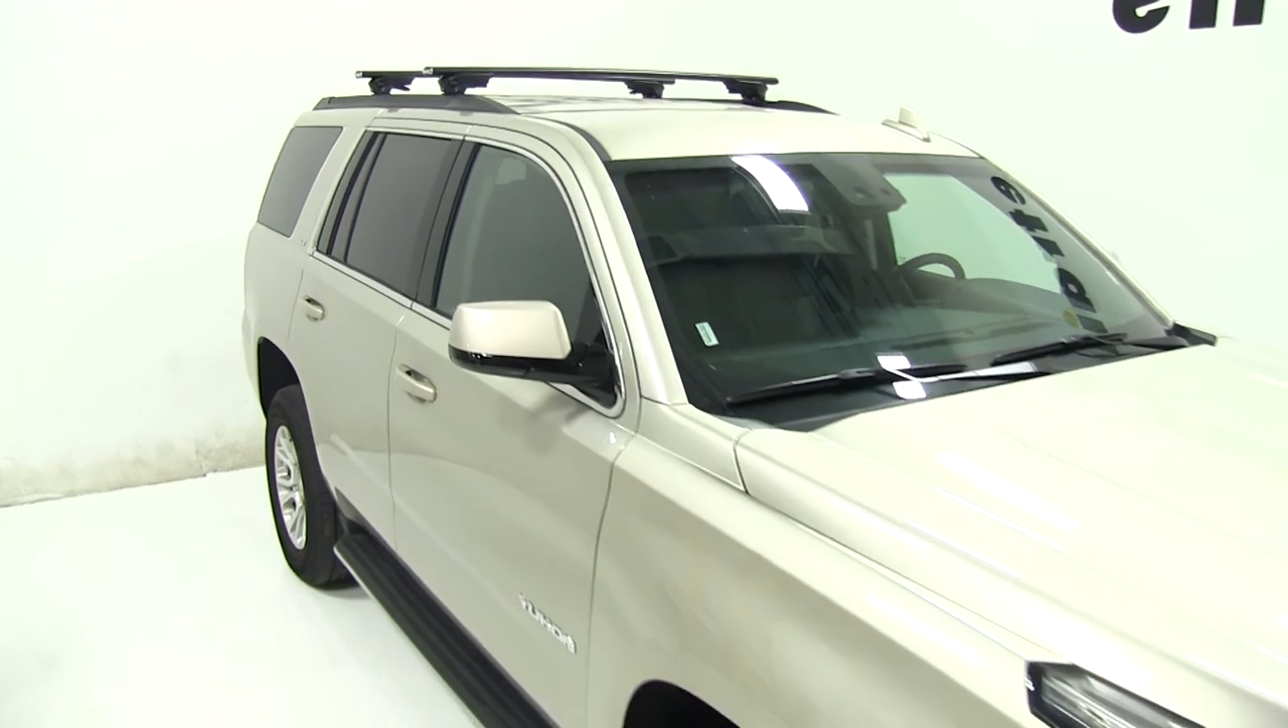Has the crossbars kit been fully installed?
Yes.